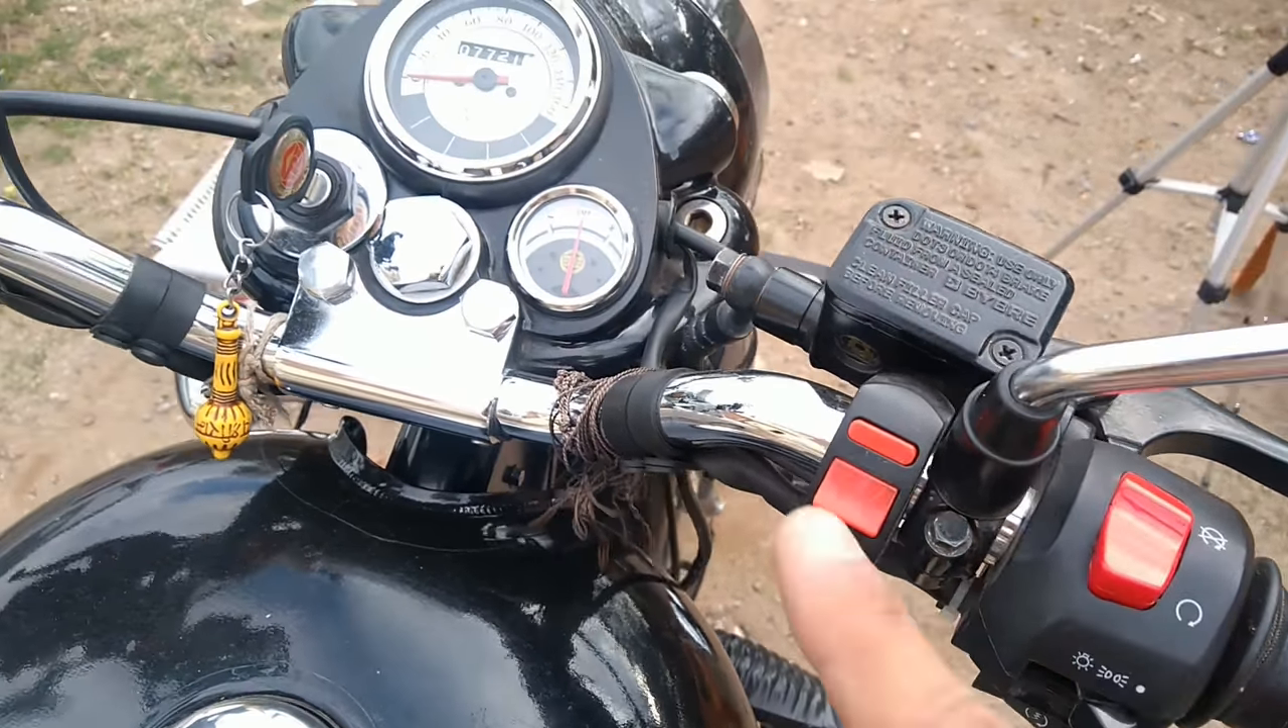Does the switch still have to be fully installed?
No.